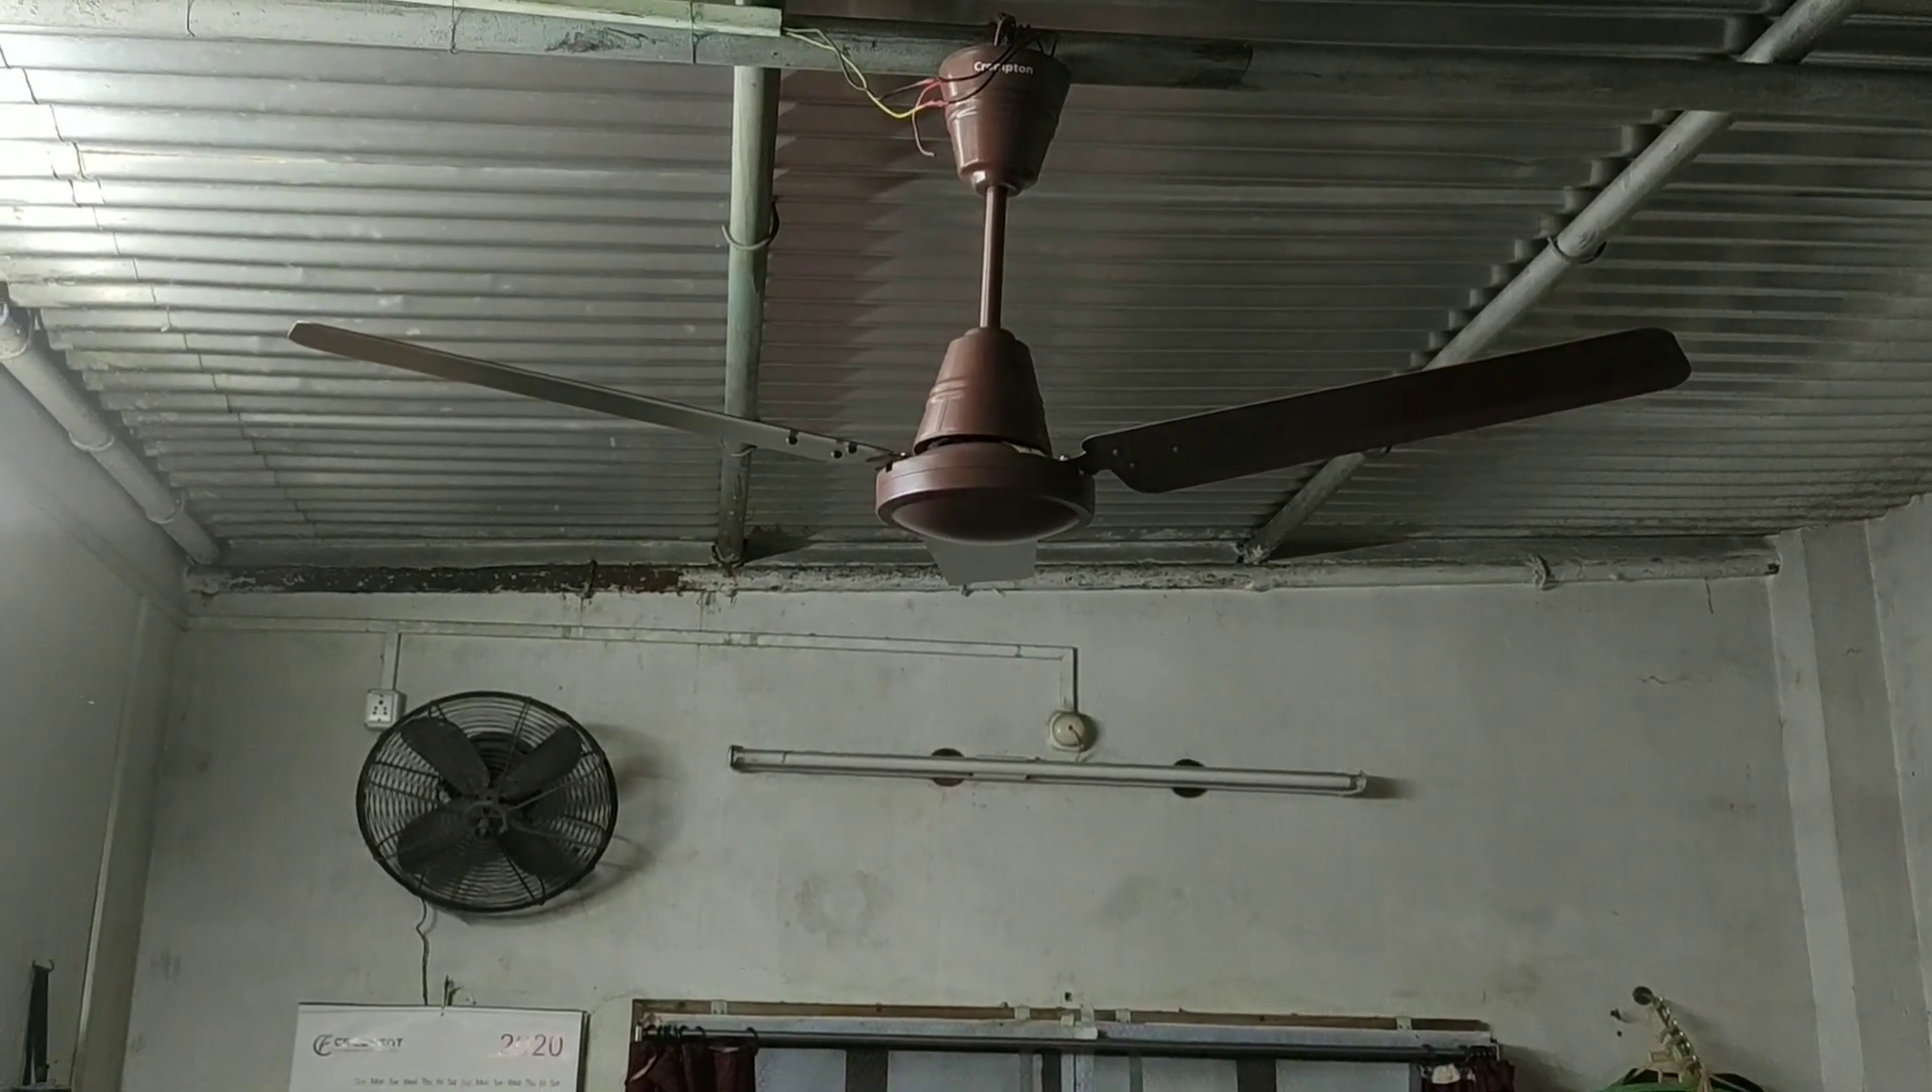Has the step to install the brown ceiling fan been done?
Yes.